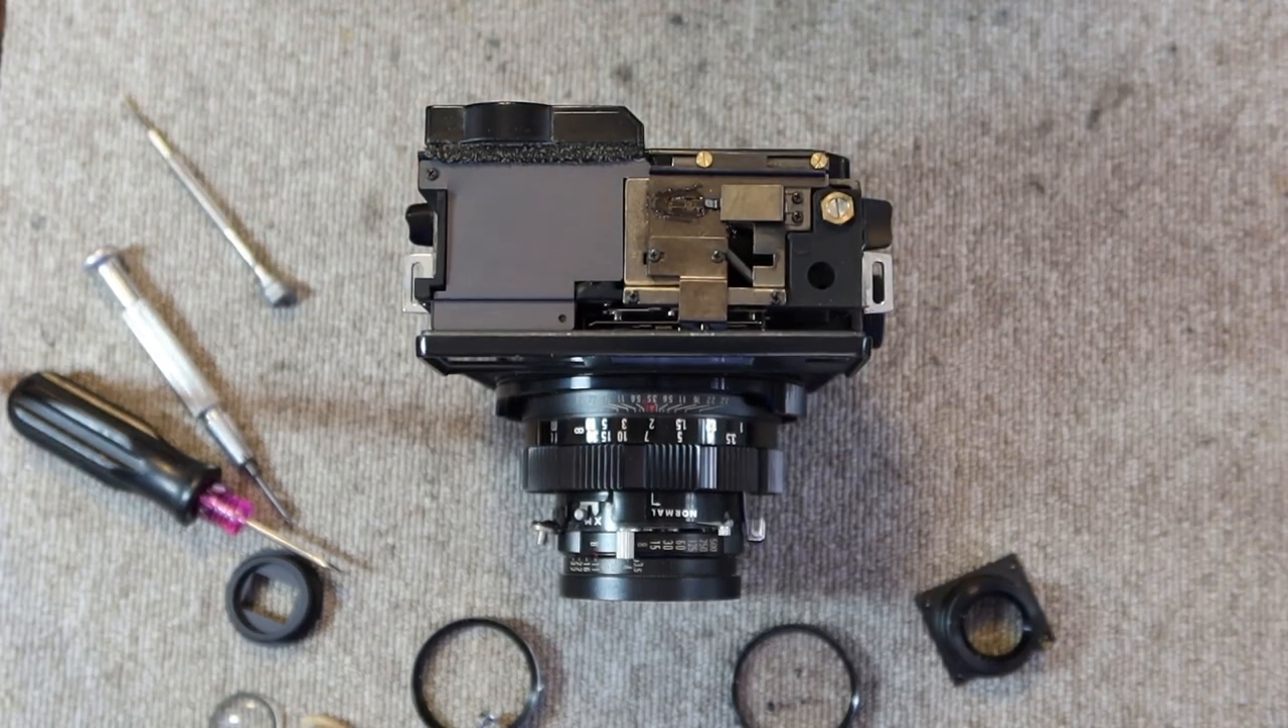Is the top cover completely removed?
Yes.